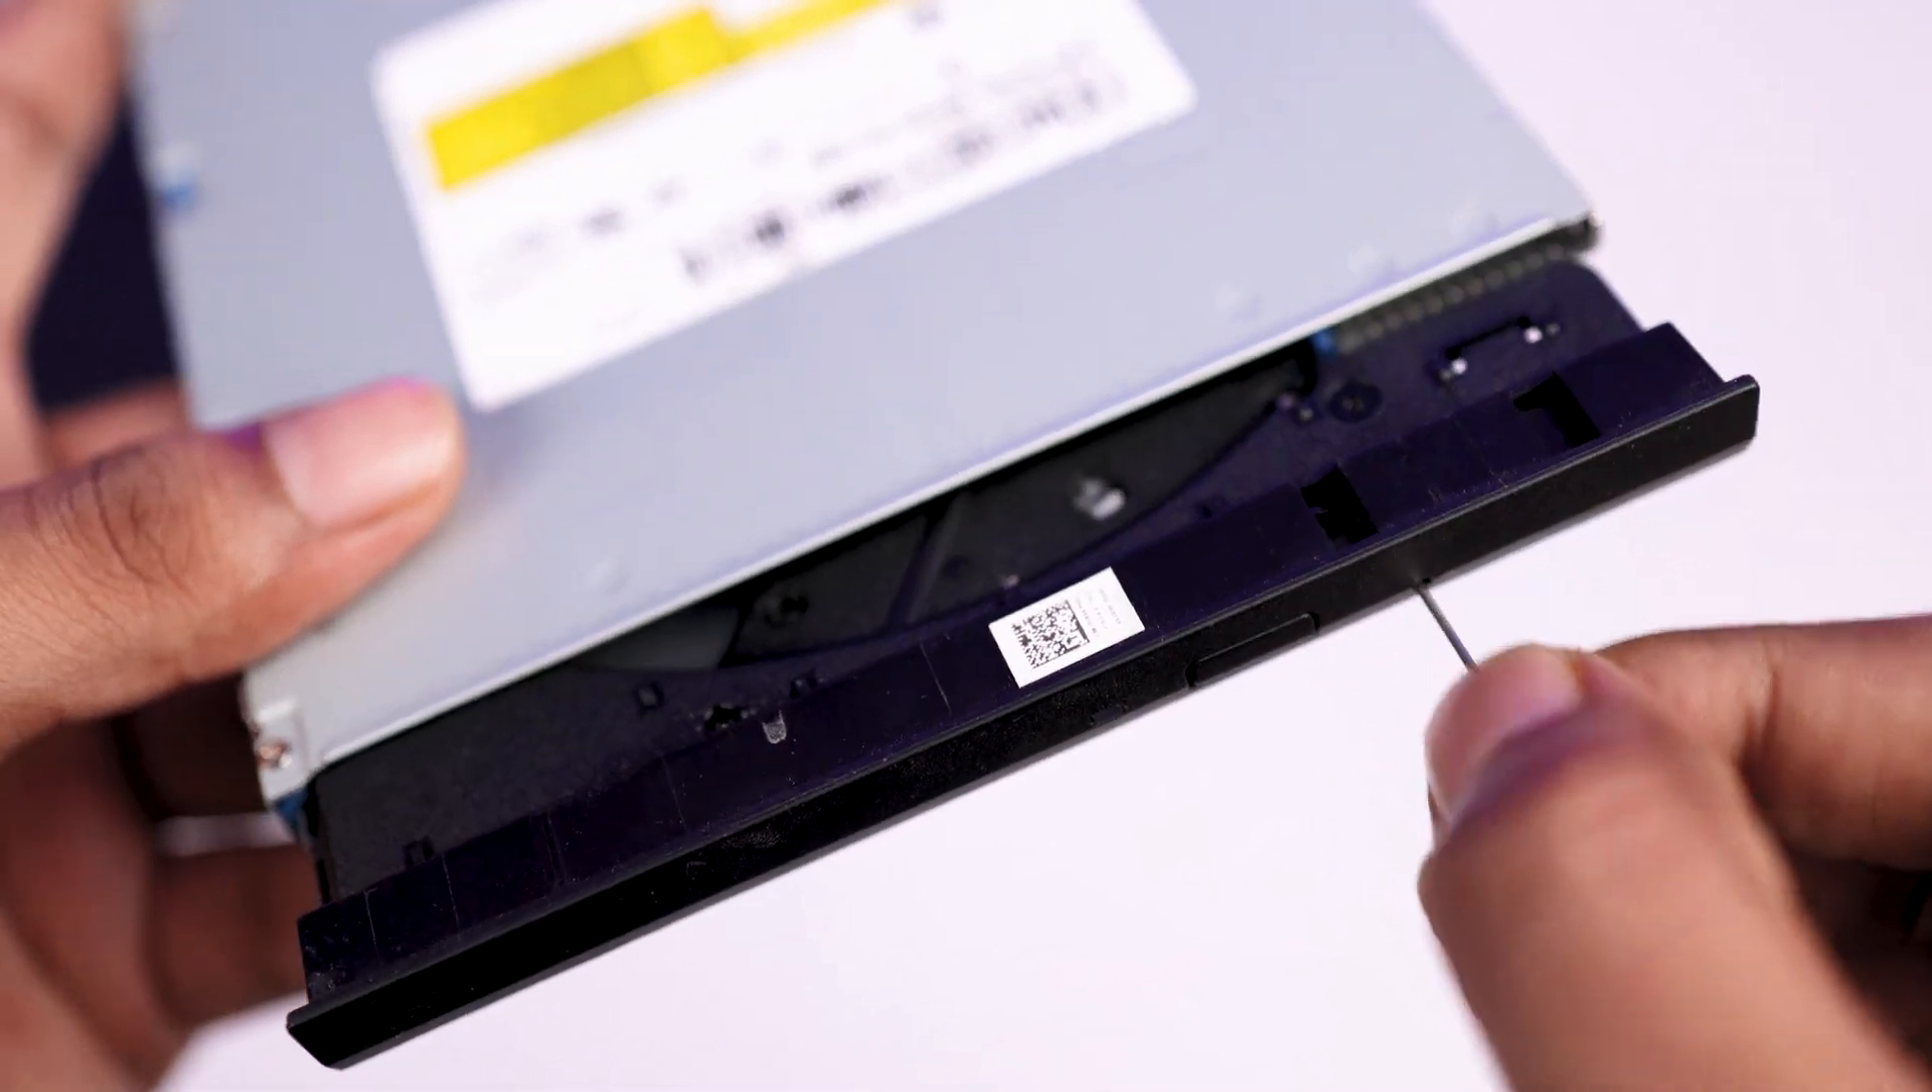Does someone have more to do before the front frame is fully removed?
Yes.